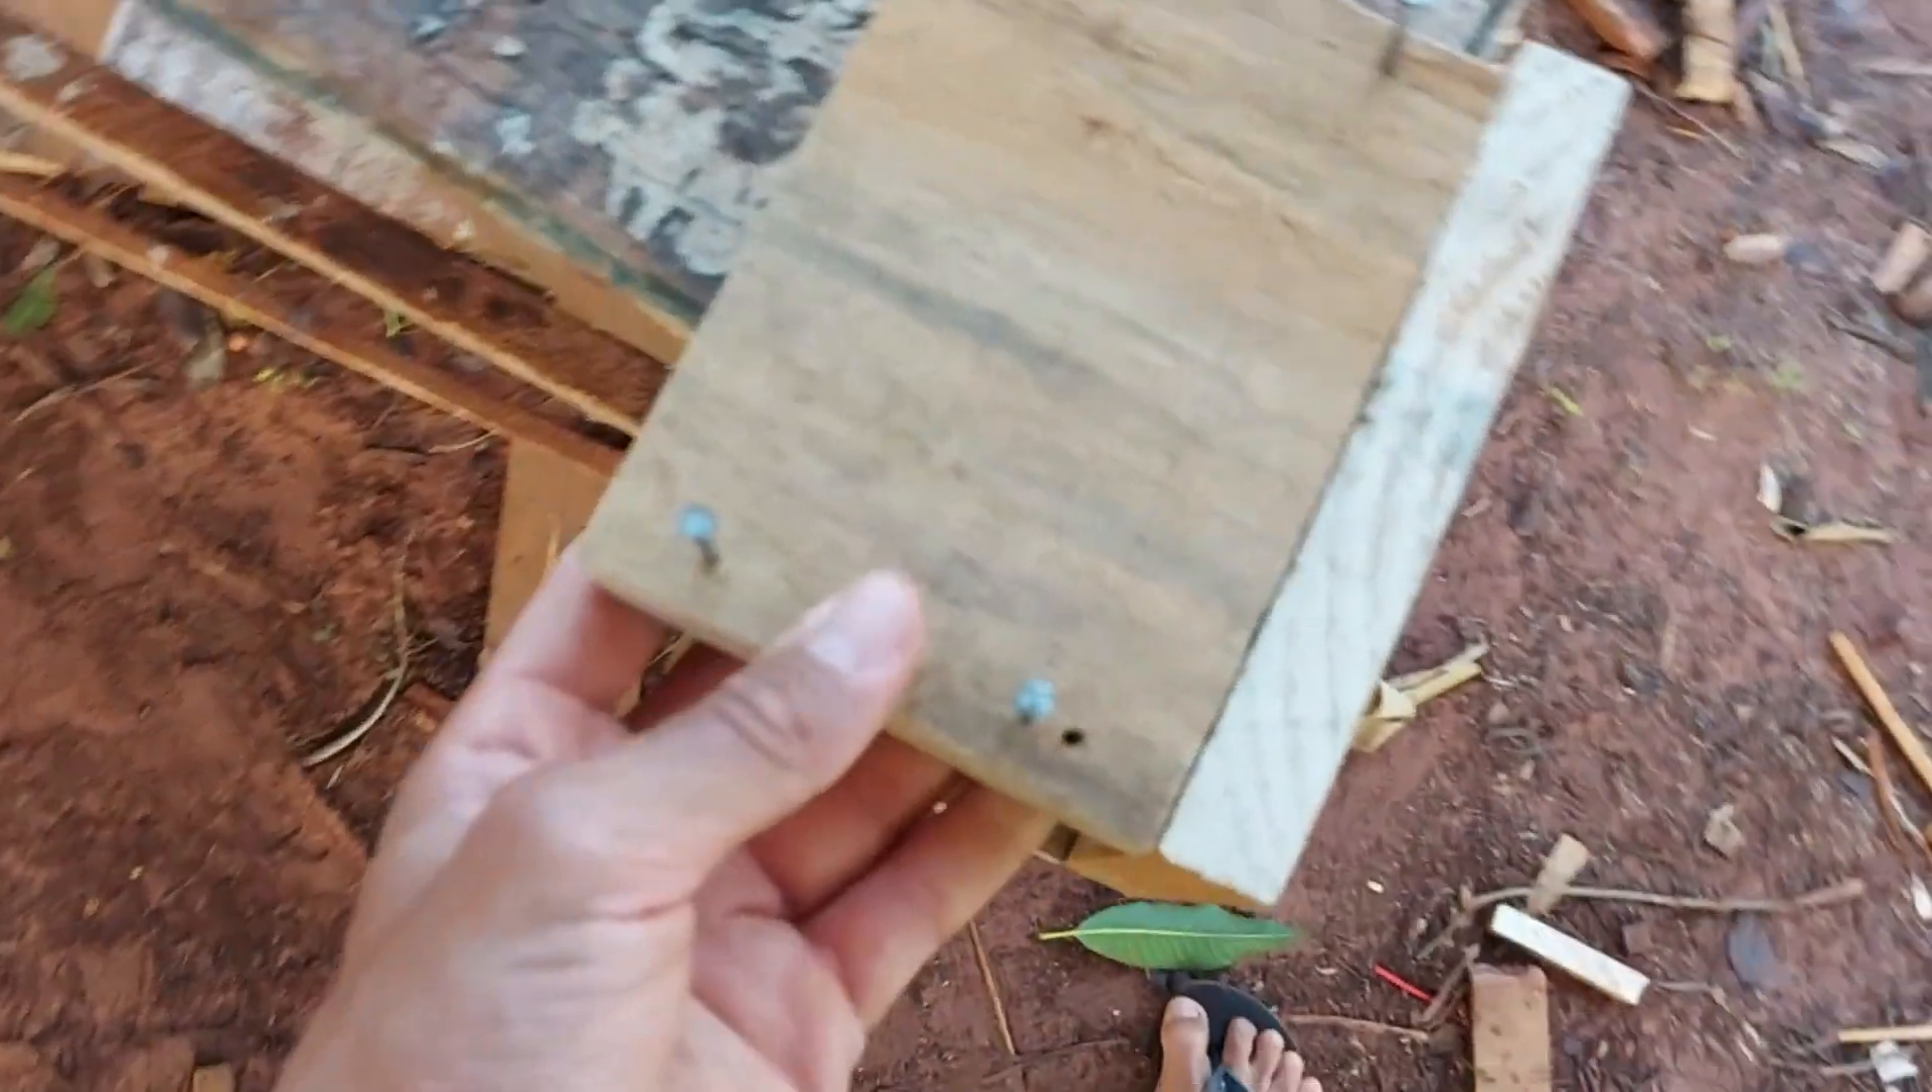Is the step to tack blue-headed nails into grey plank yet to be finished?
No.